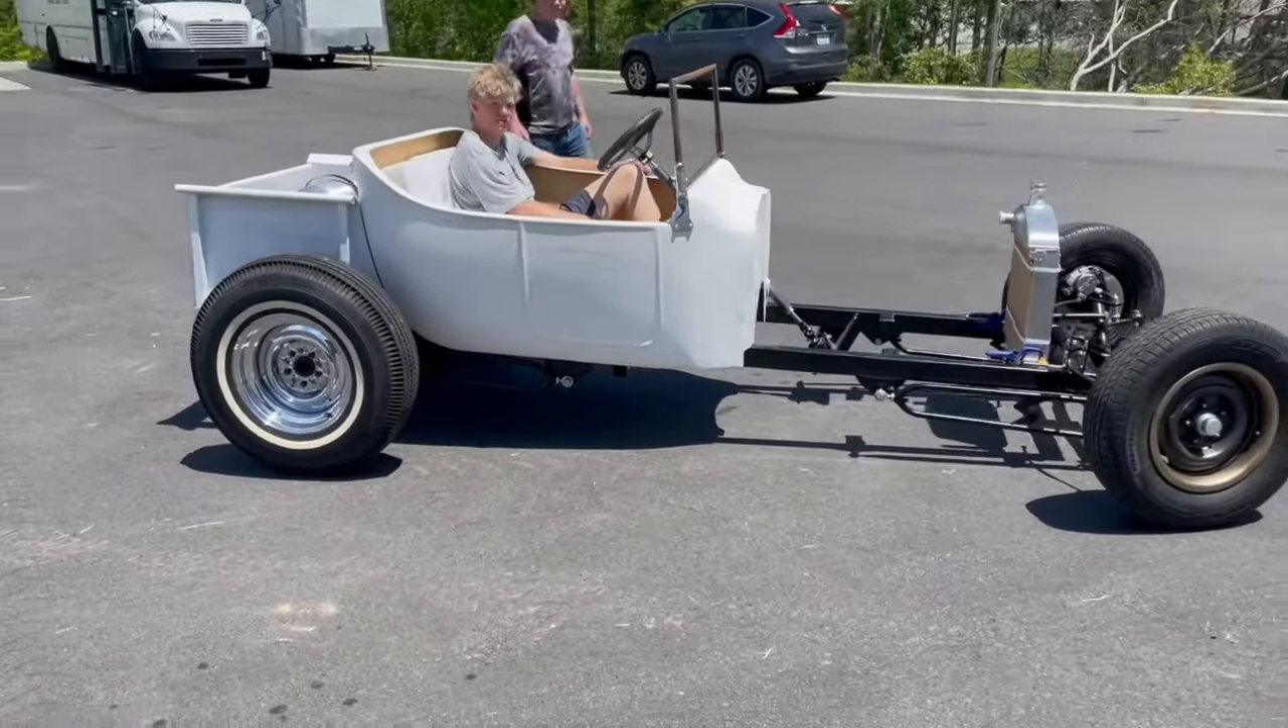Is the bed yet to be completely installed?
No.